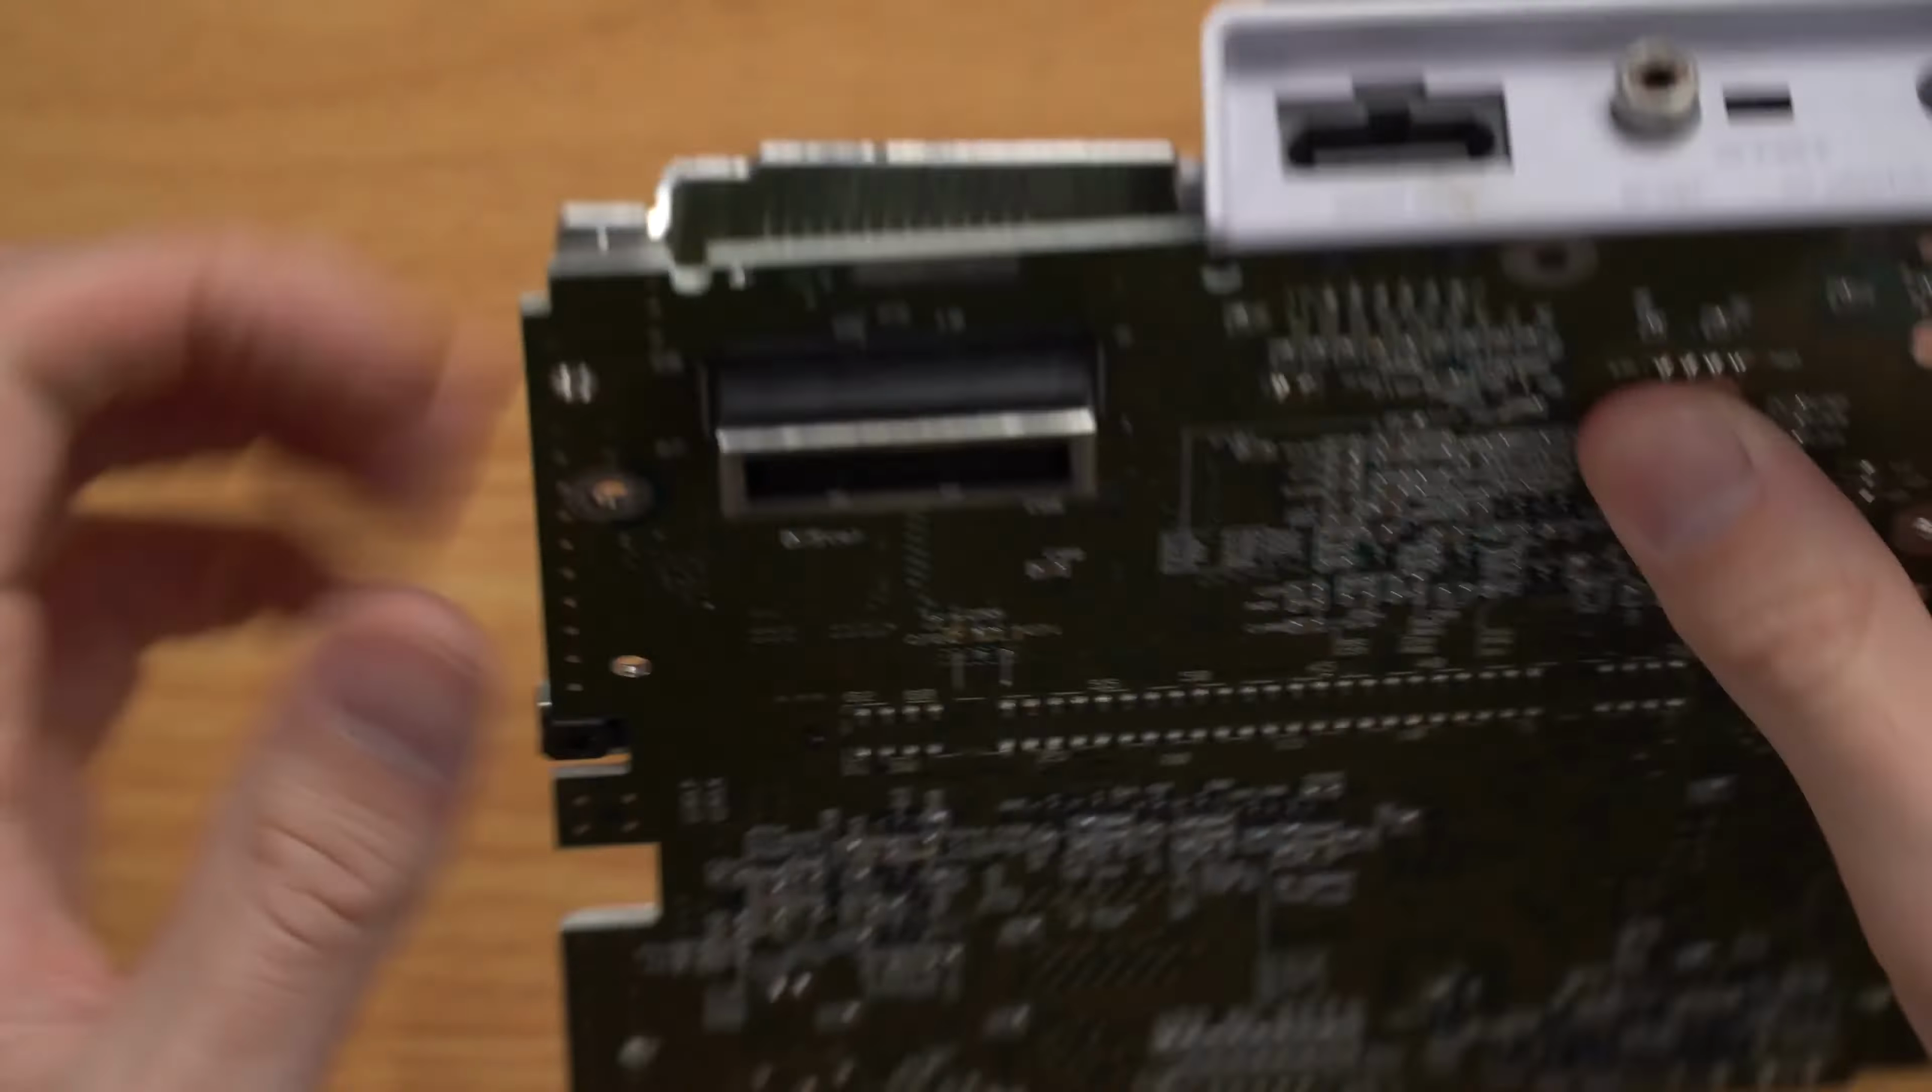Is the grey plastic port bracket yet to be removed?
Yes.